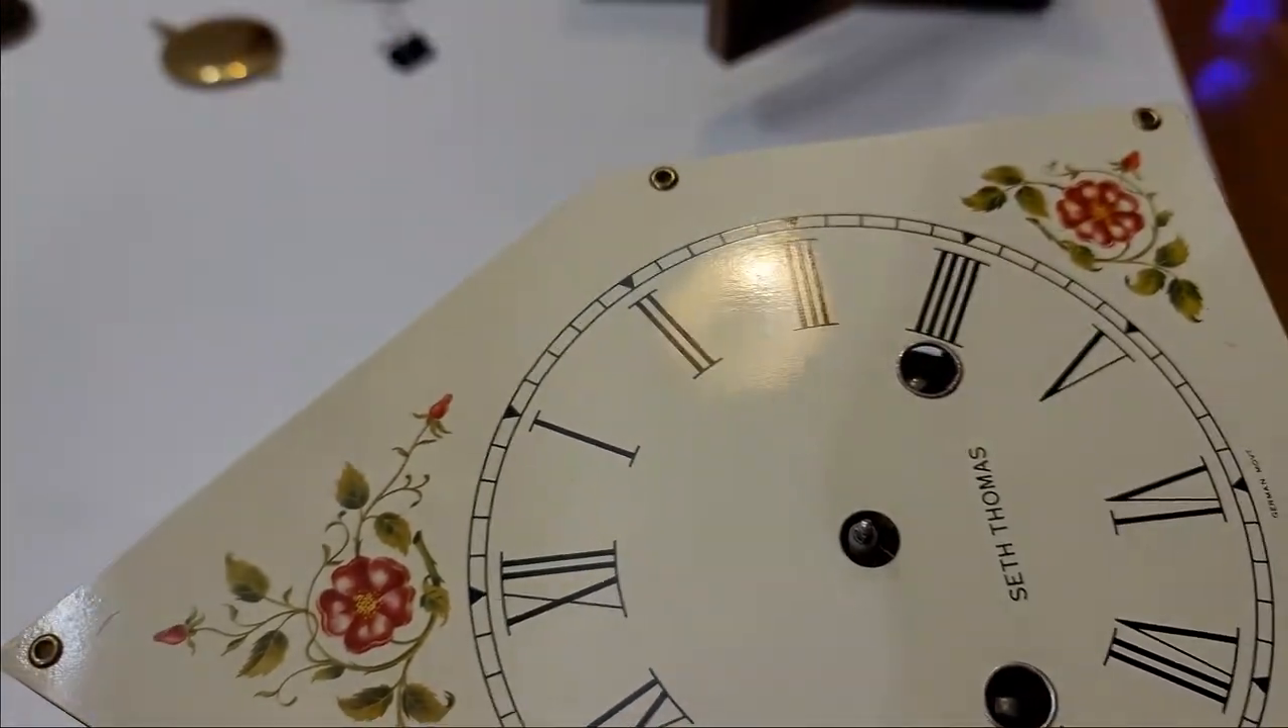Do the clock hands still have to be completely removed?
No.